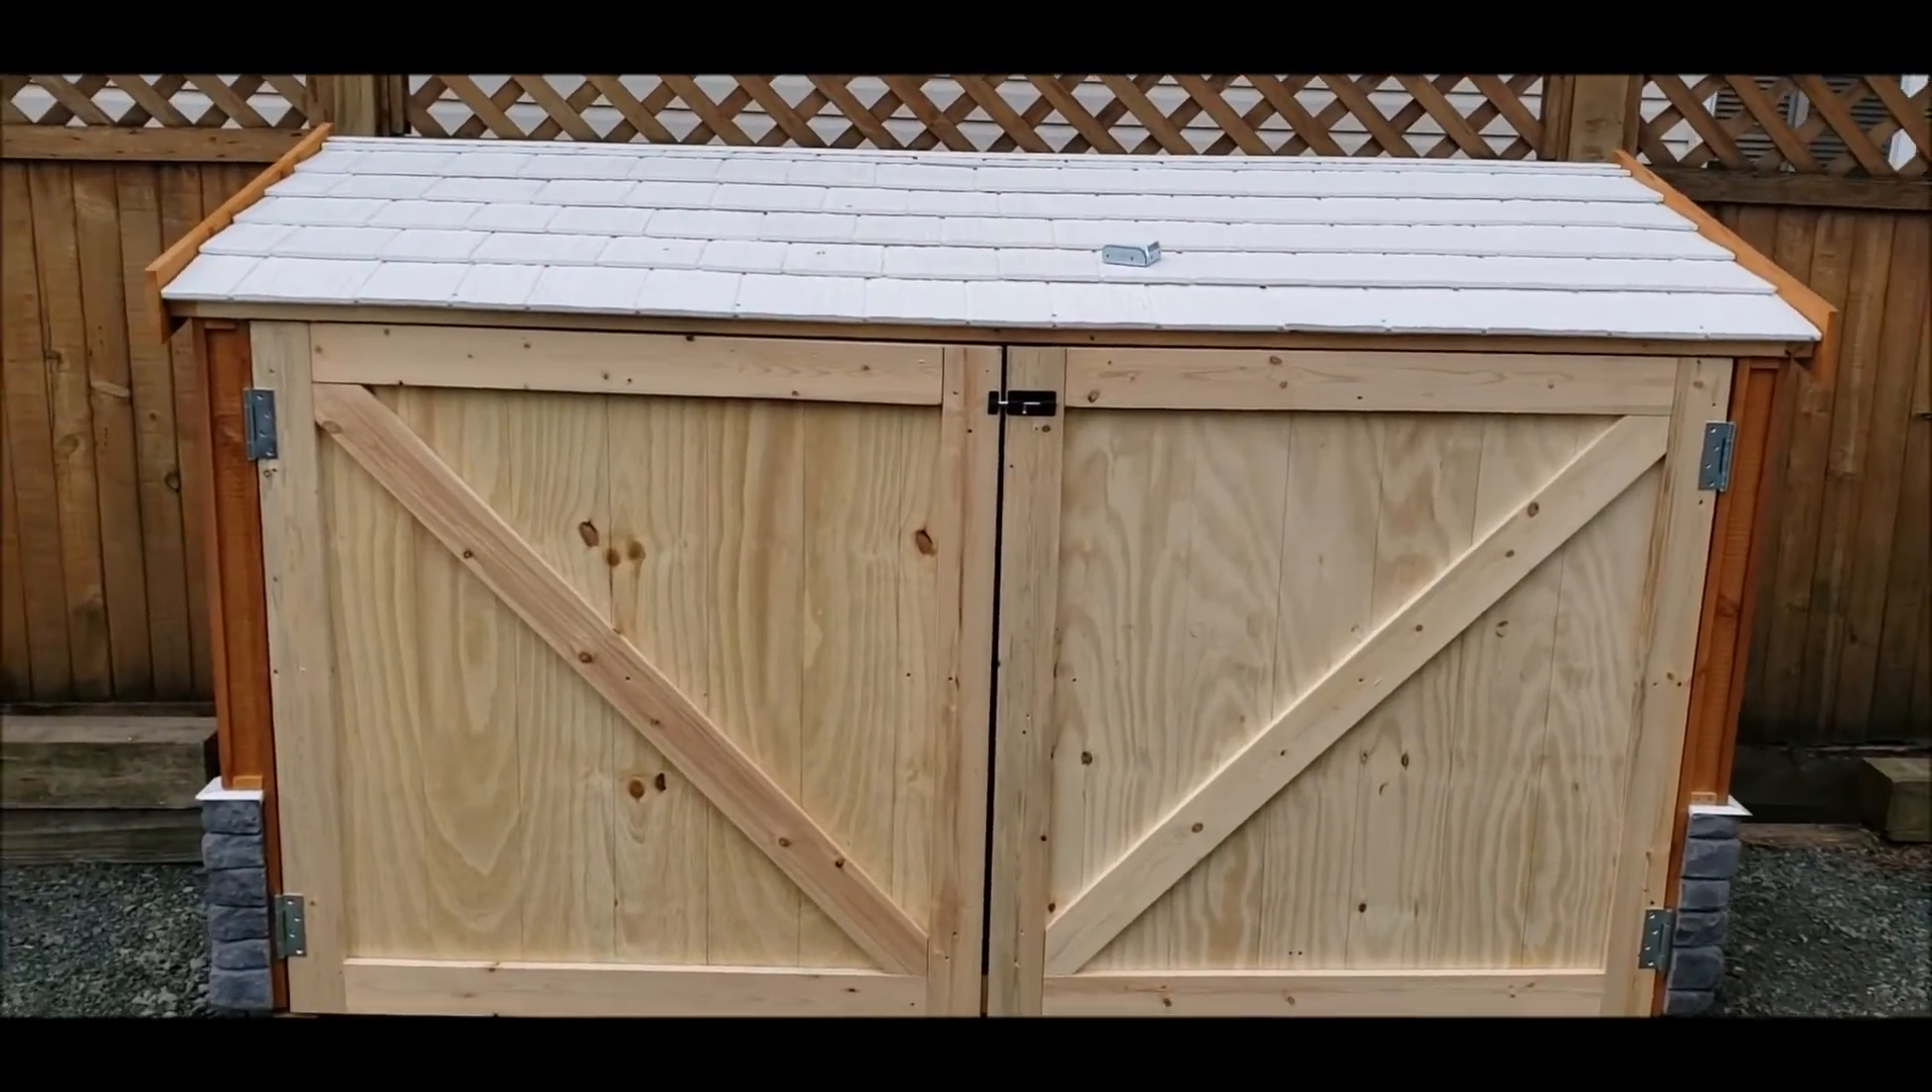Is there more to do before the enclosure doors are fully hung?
No.